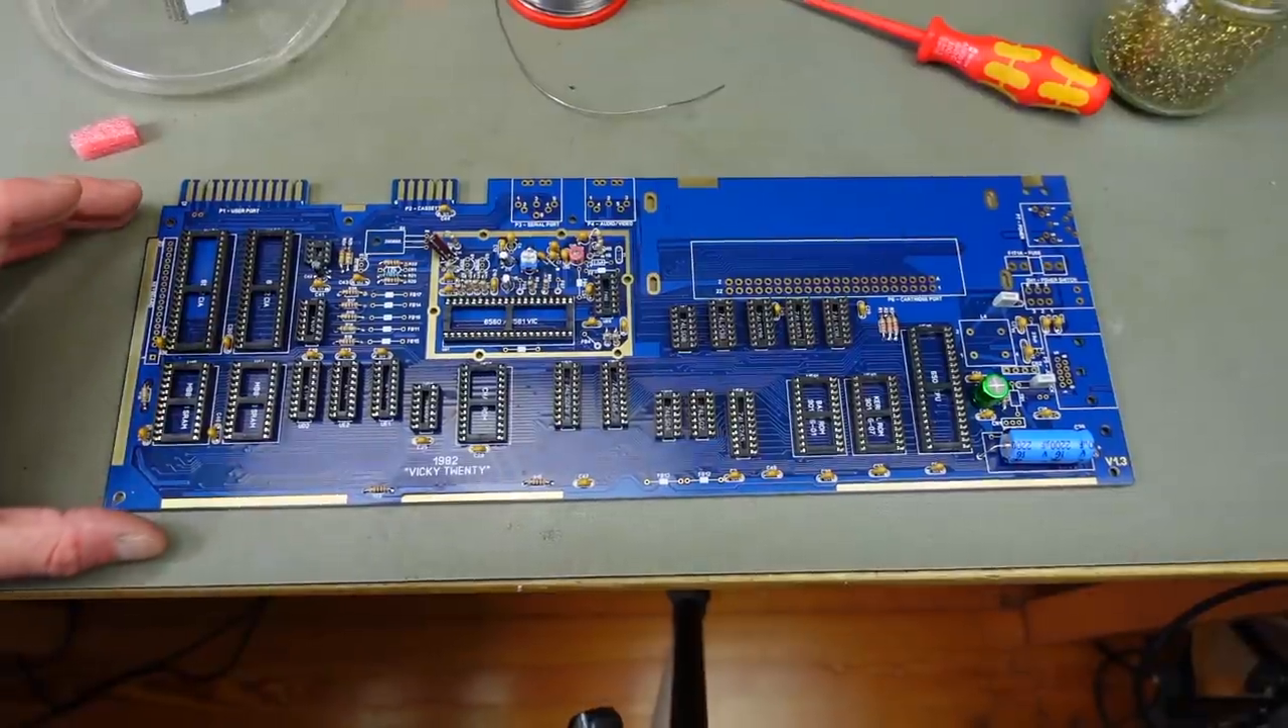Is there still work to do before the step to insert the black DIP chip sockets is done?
No.